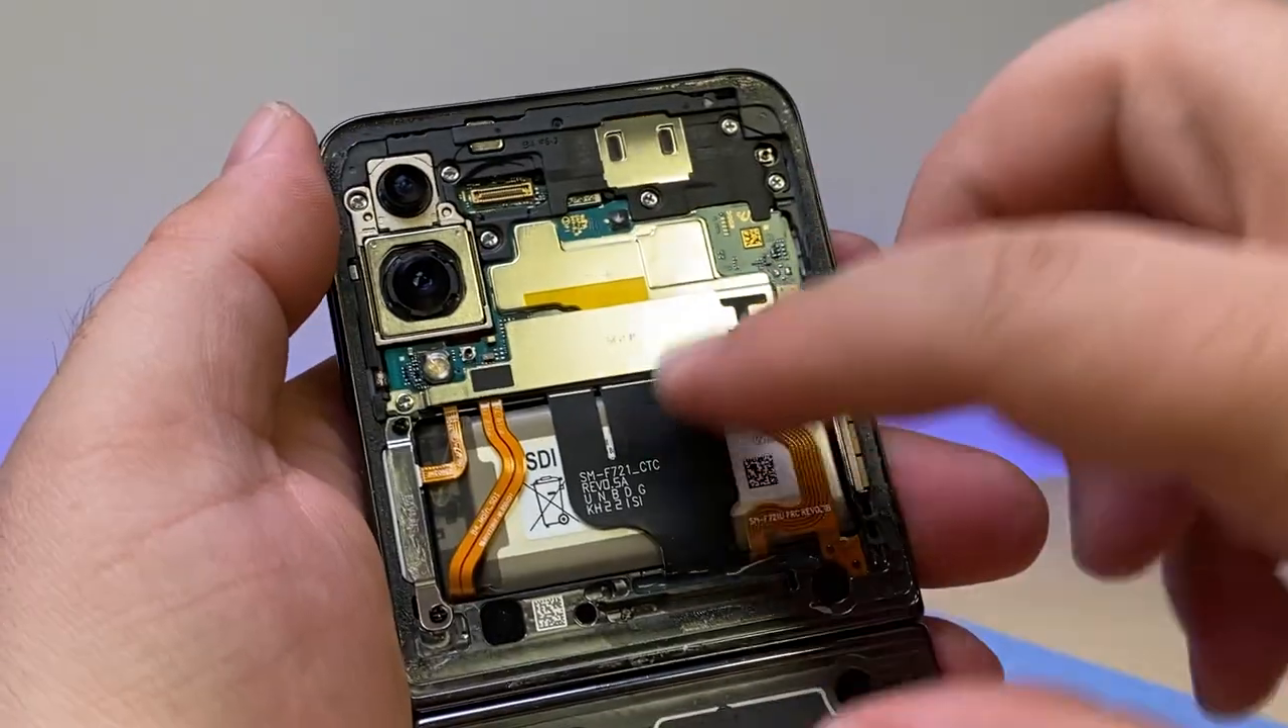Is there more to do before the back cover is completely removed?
No.